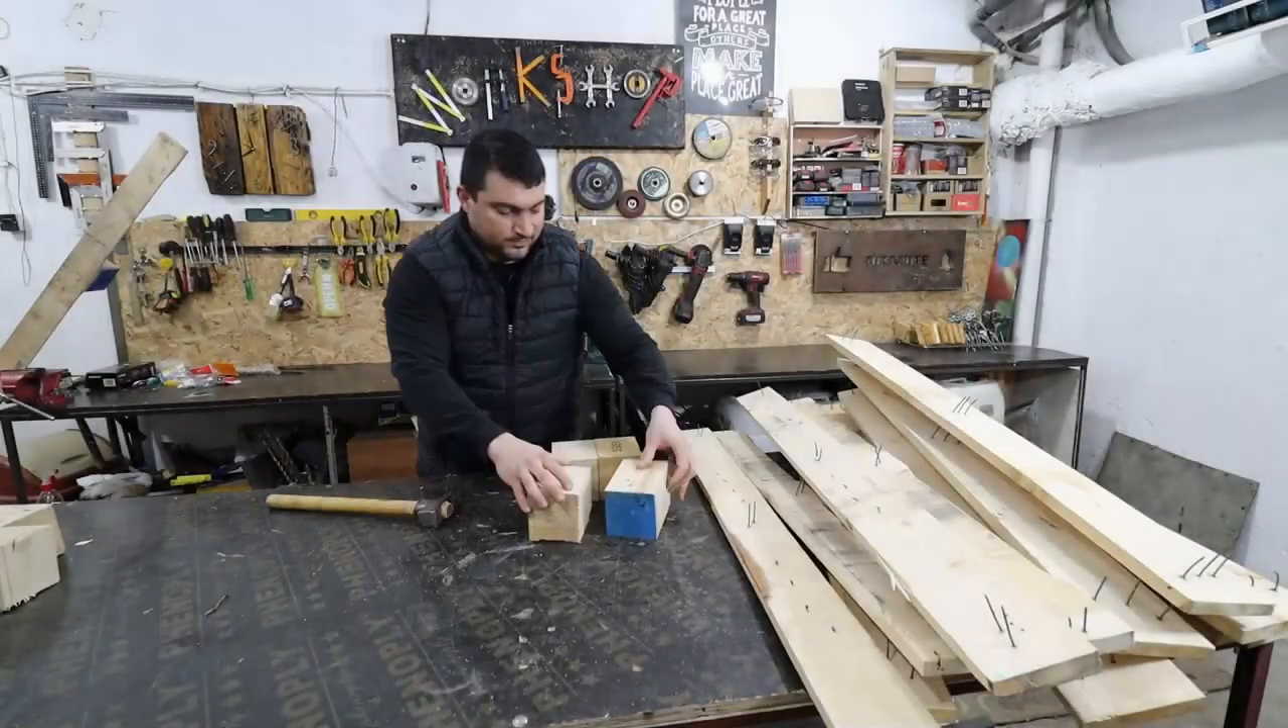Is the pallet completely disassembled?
Yes.